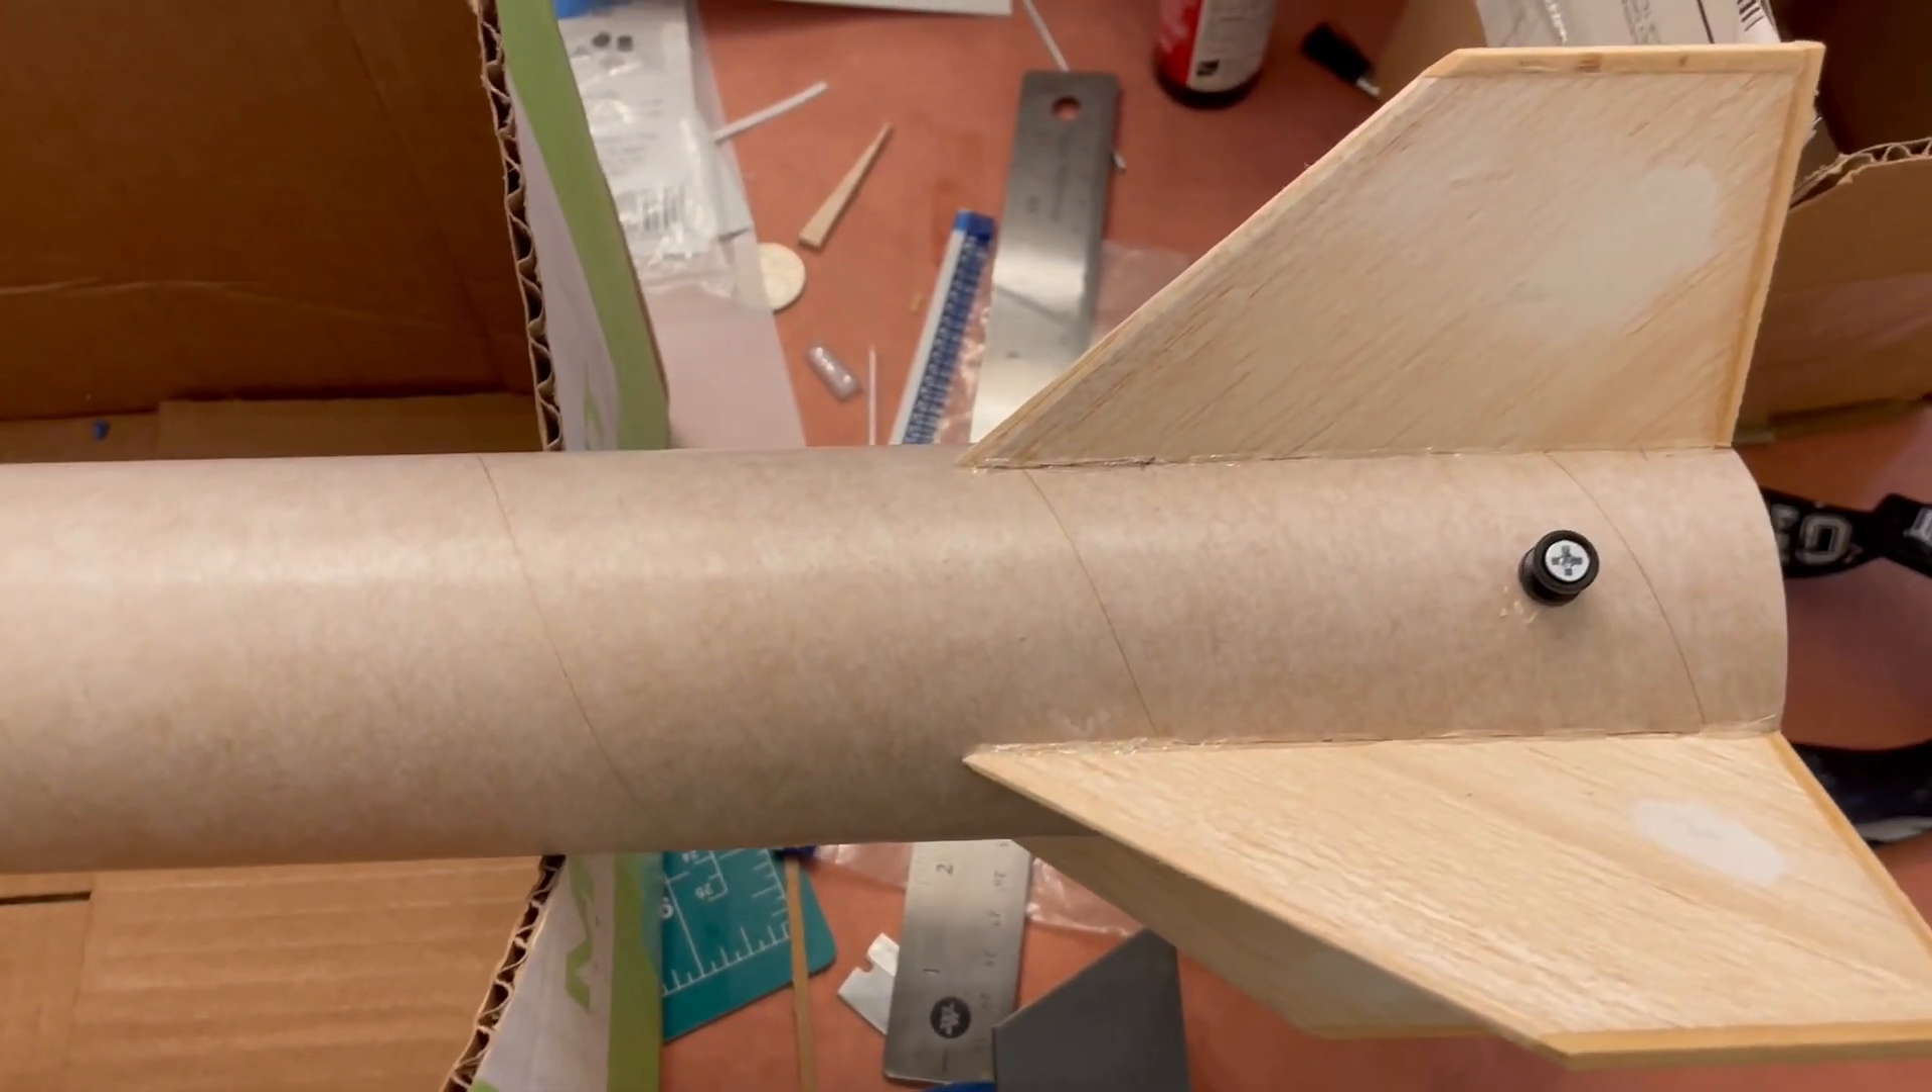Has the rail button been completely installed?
Yes.